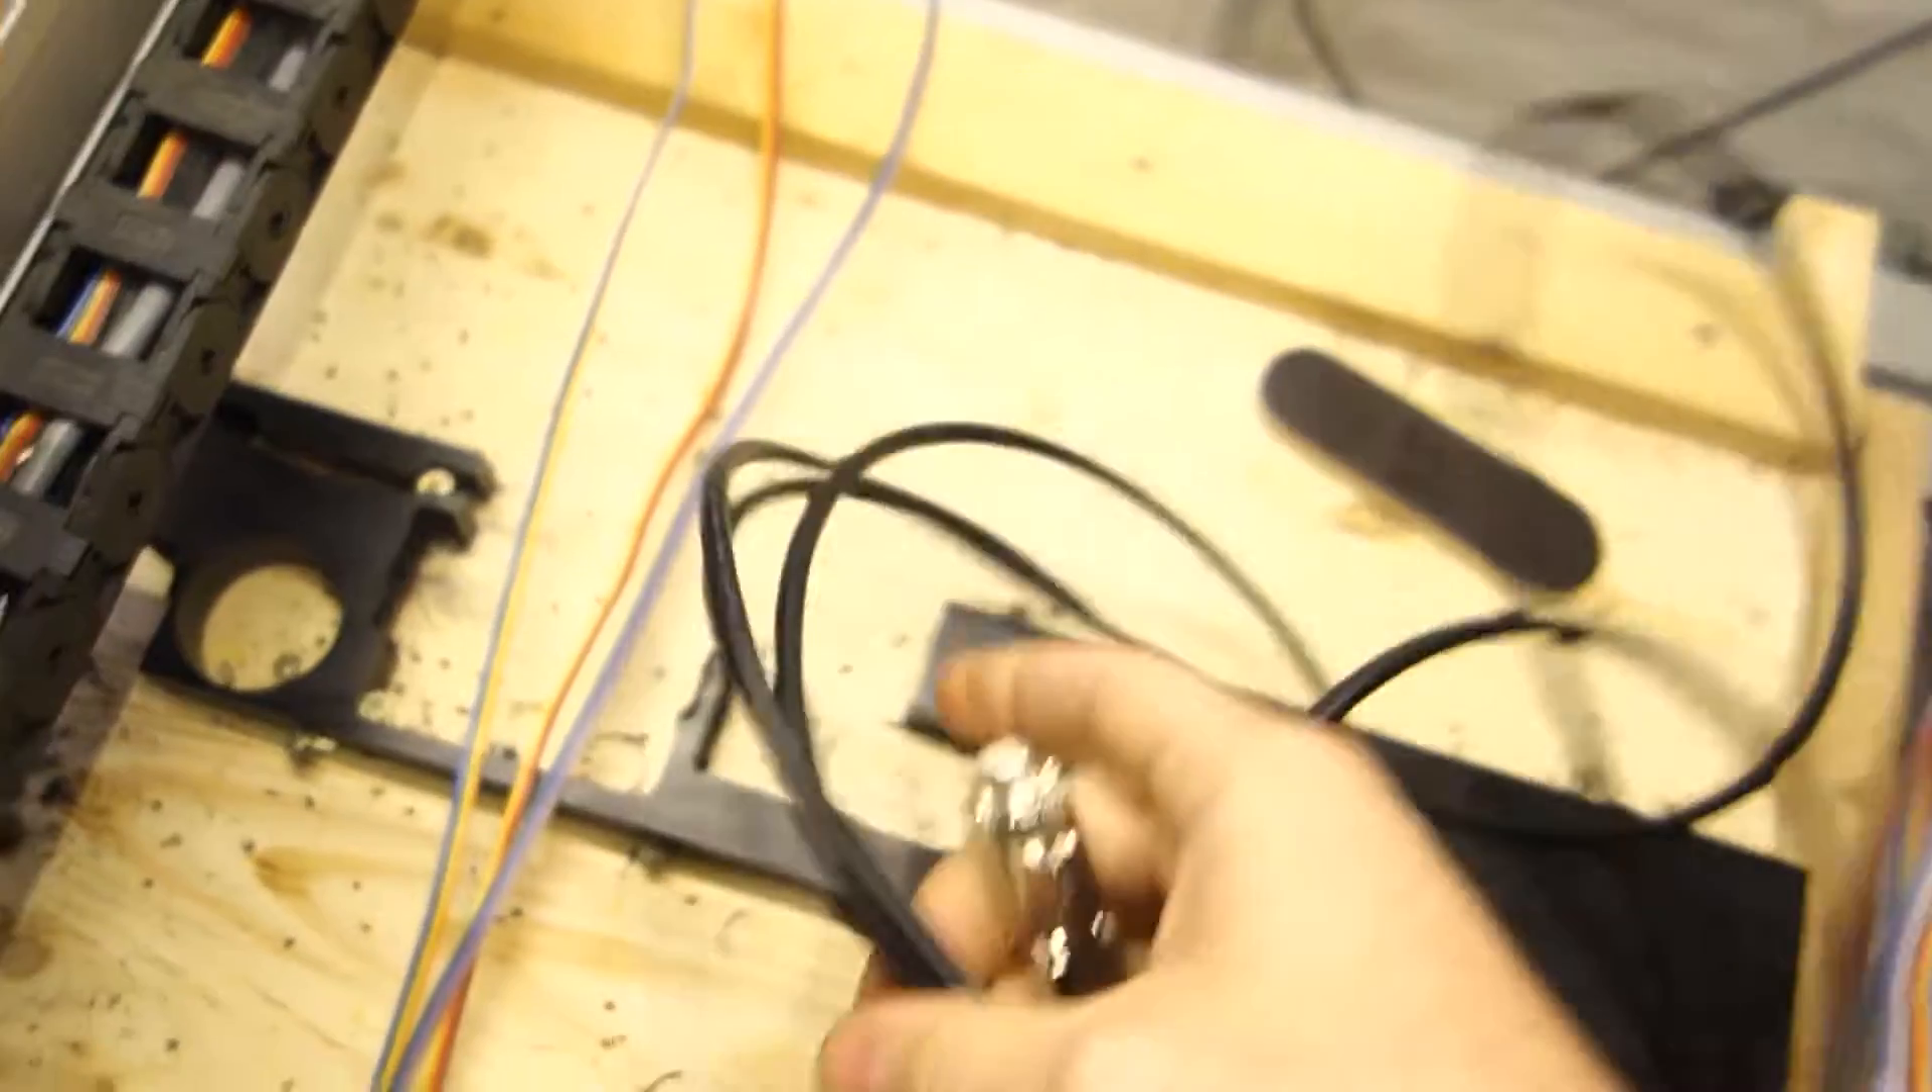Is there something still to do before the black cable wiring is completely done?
Yes.